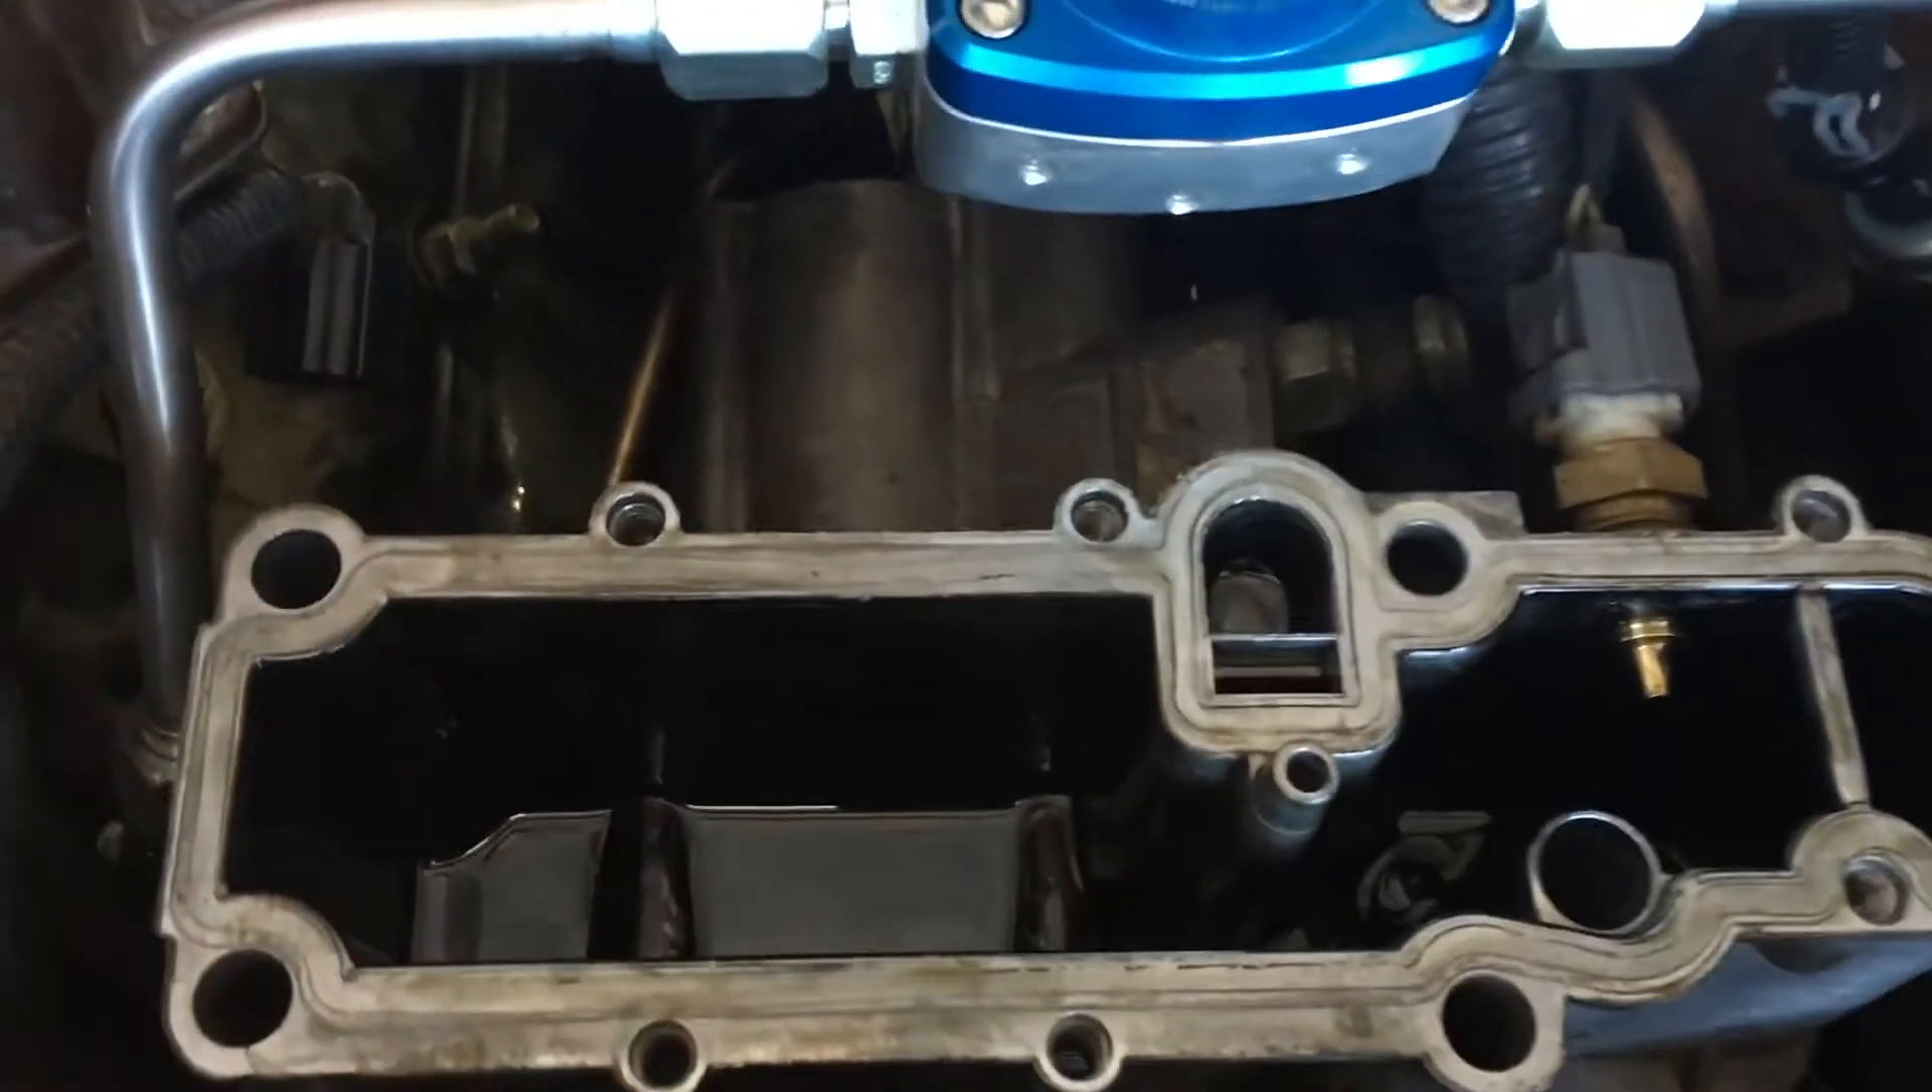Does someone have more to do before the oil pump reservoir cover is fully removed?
No.